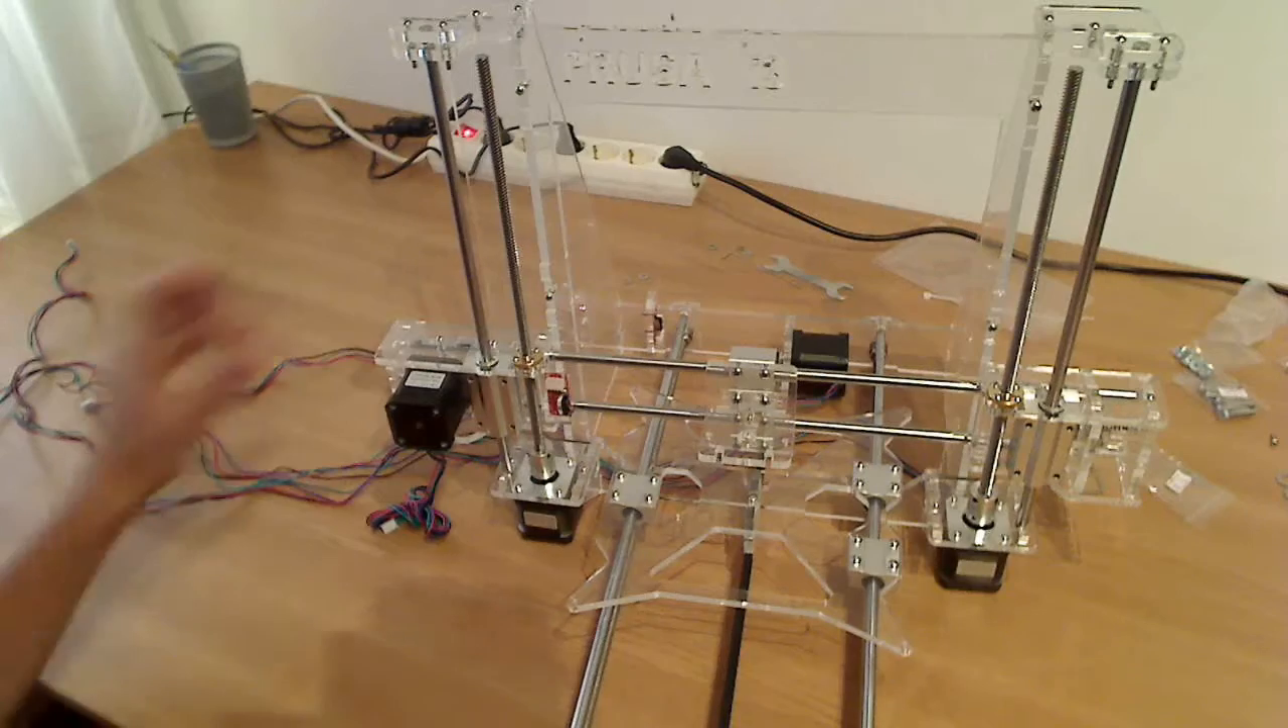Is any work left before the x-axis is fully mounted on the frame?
No.